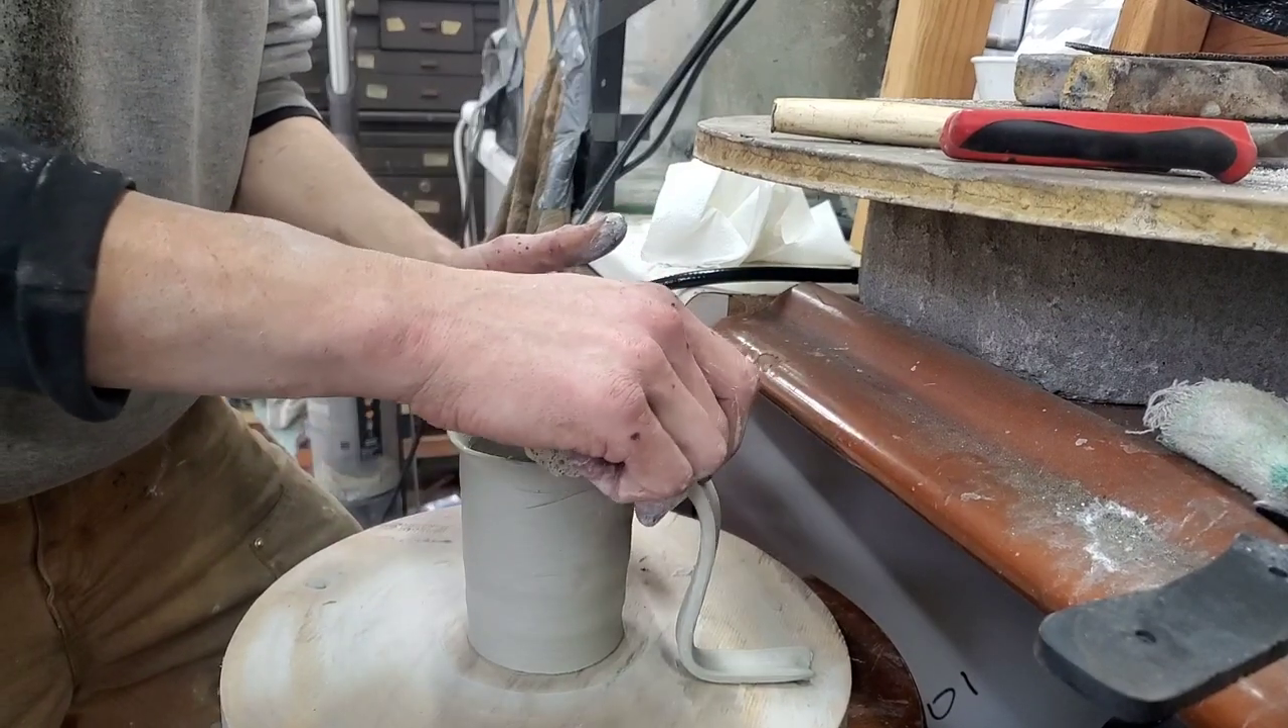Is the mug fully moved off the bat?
No.